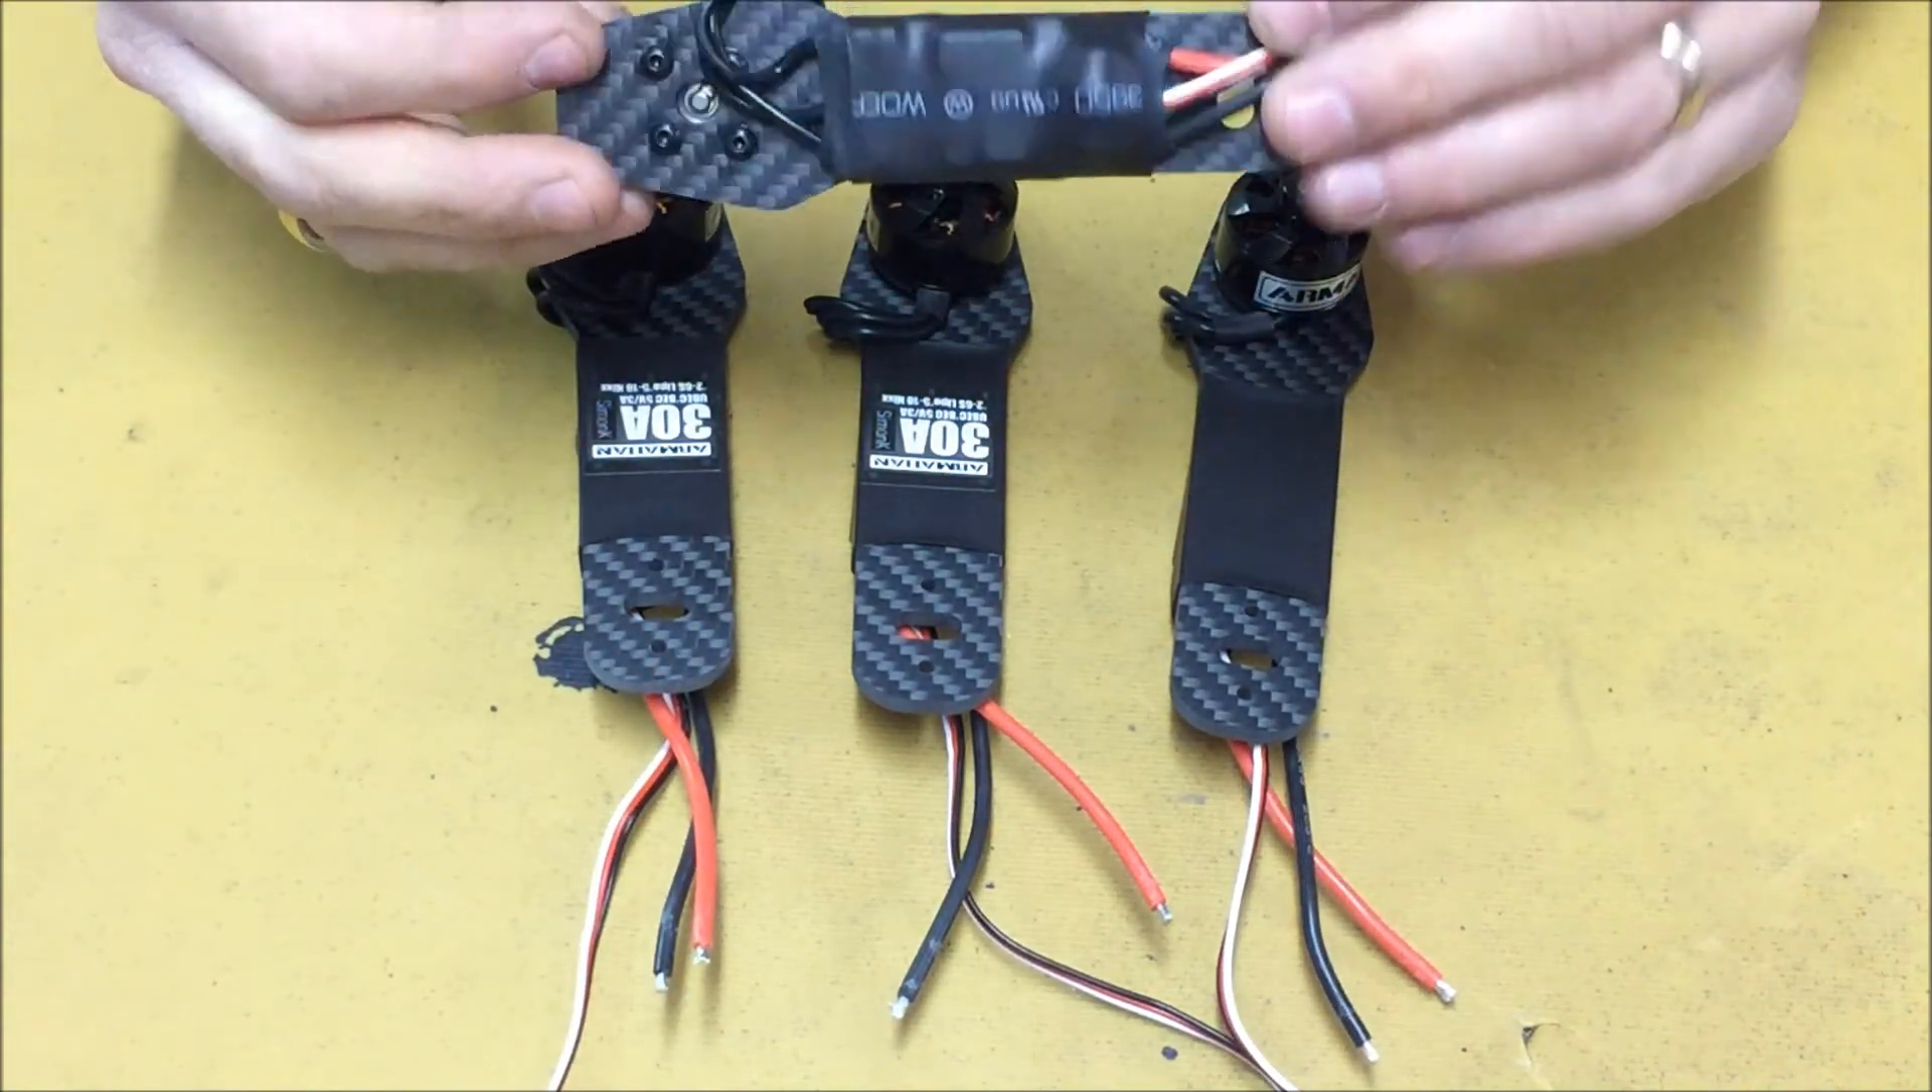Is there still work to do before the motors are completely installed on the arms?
No.